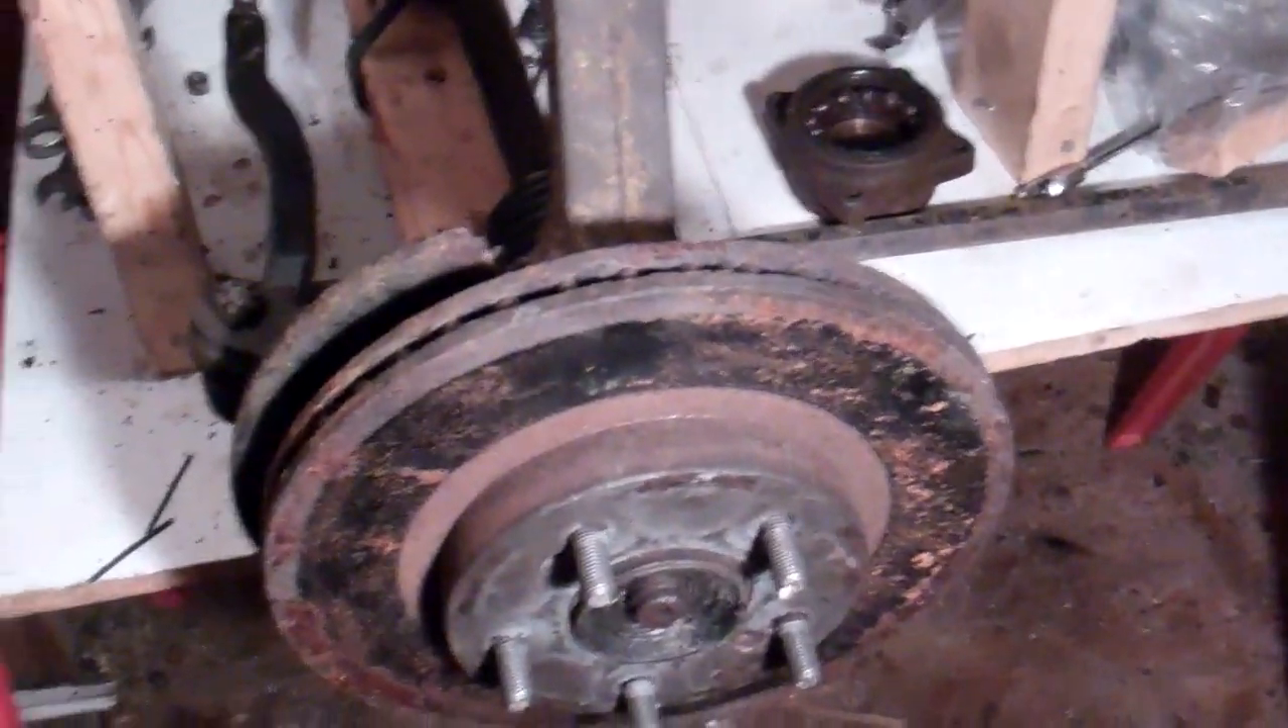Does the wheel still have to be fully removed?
No.